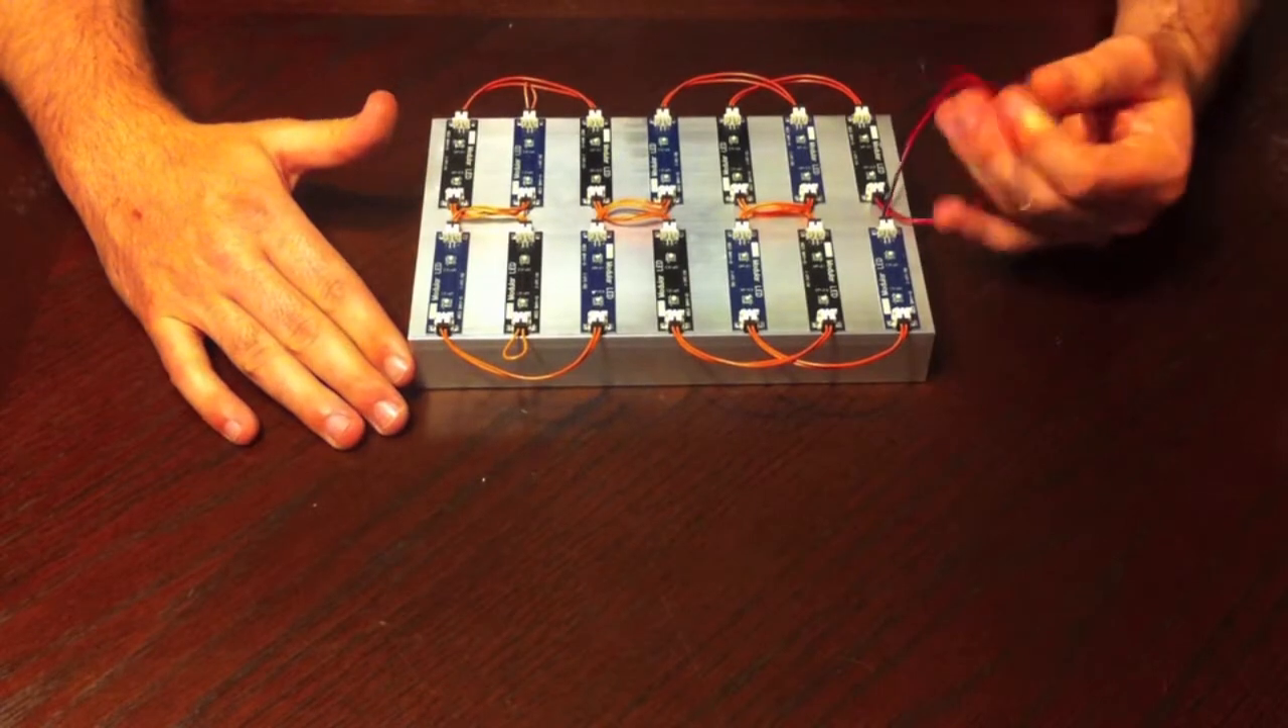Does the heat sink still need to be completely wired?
No.